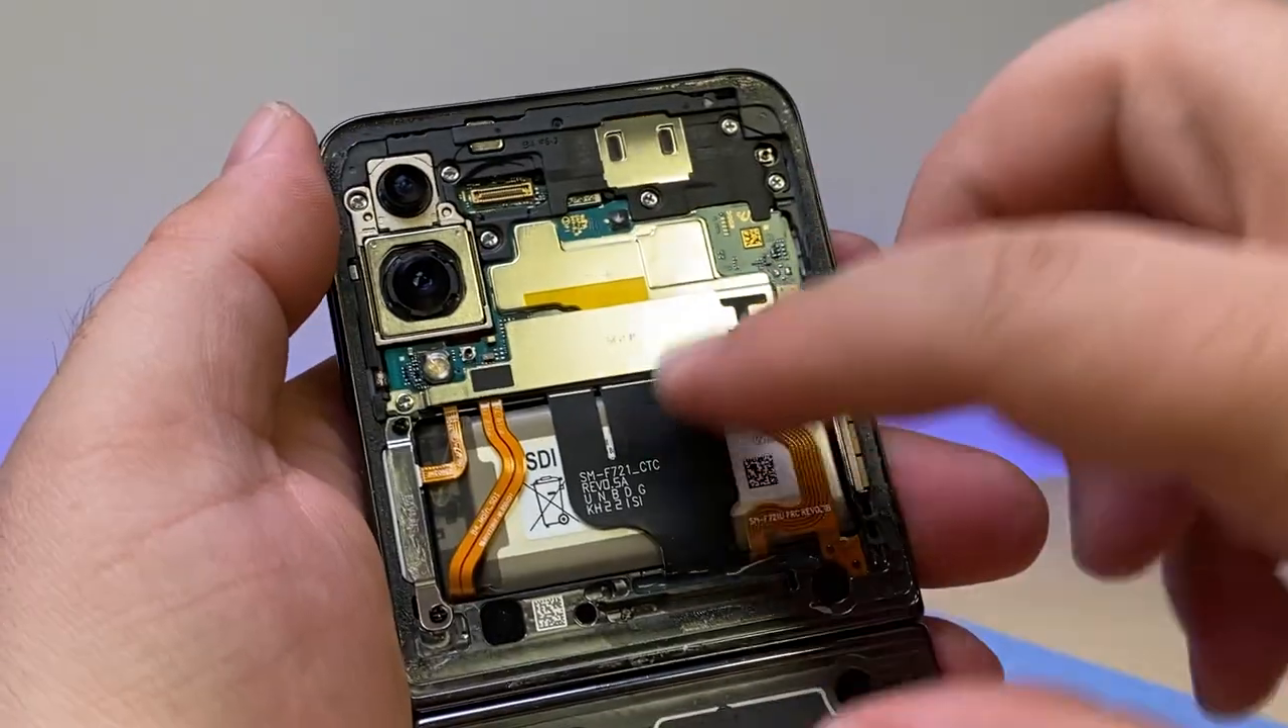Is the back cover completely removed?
Yes.